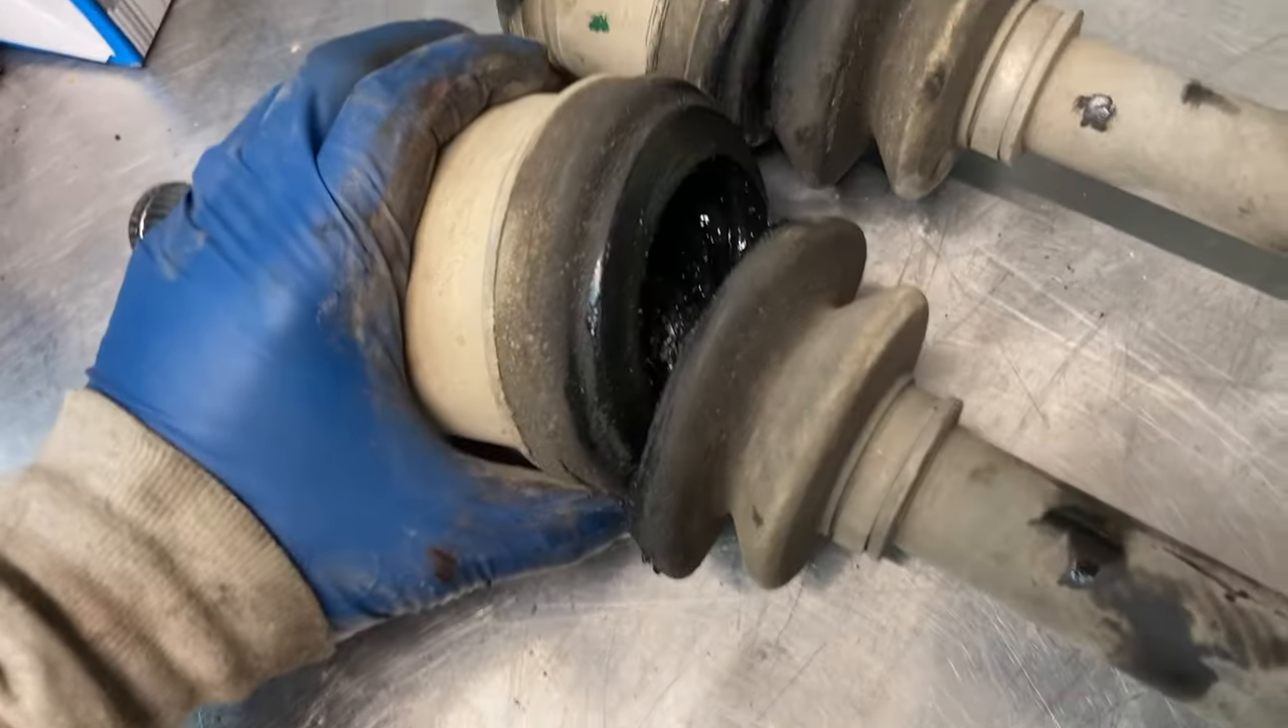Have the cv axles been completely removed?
Yes.